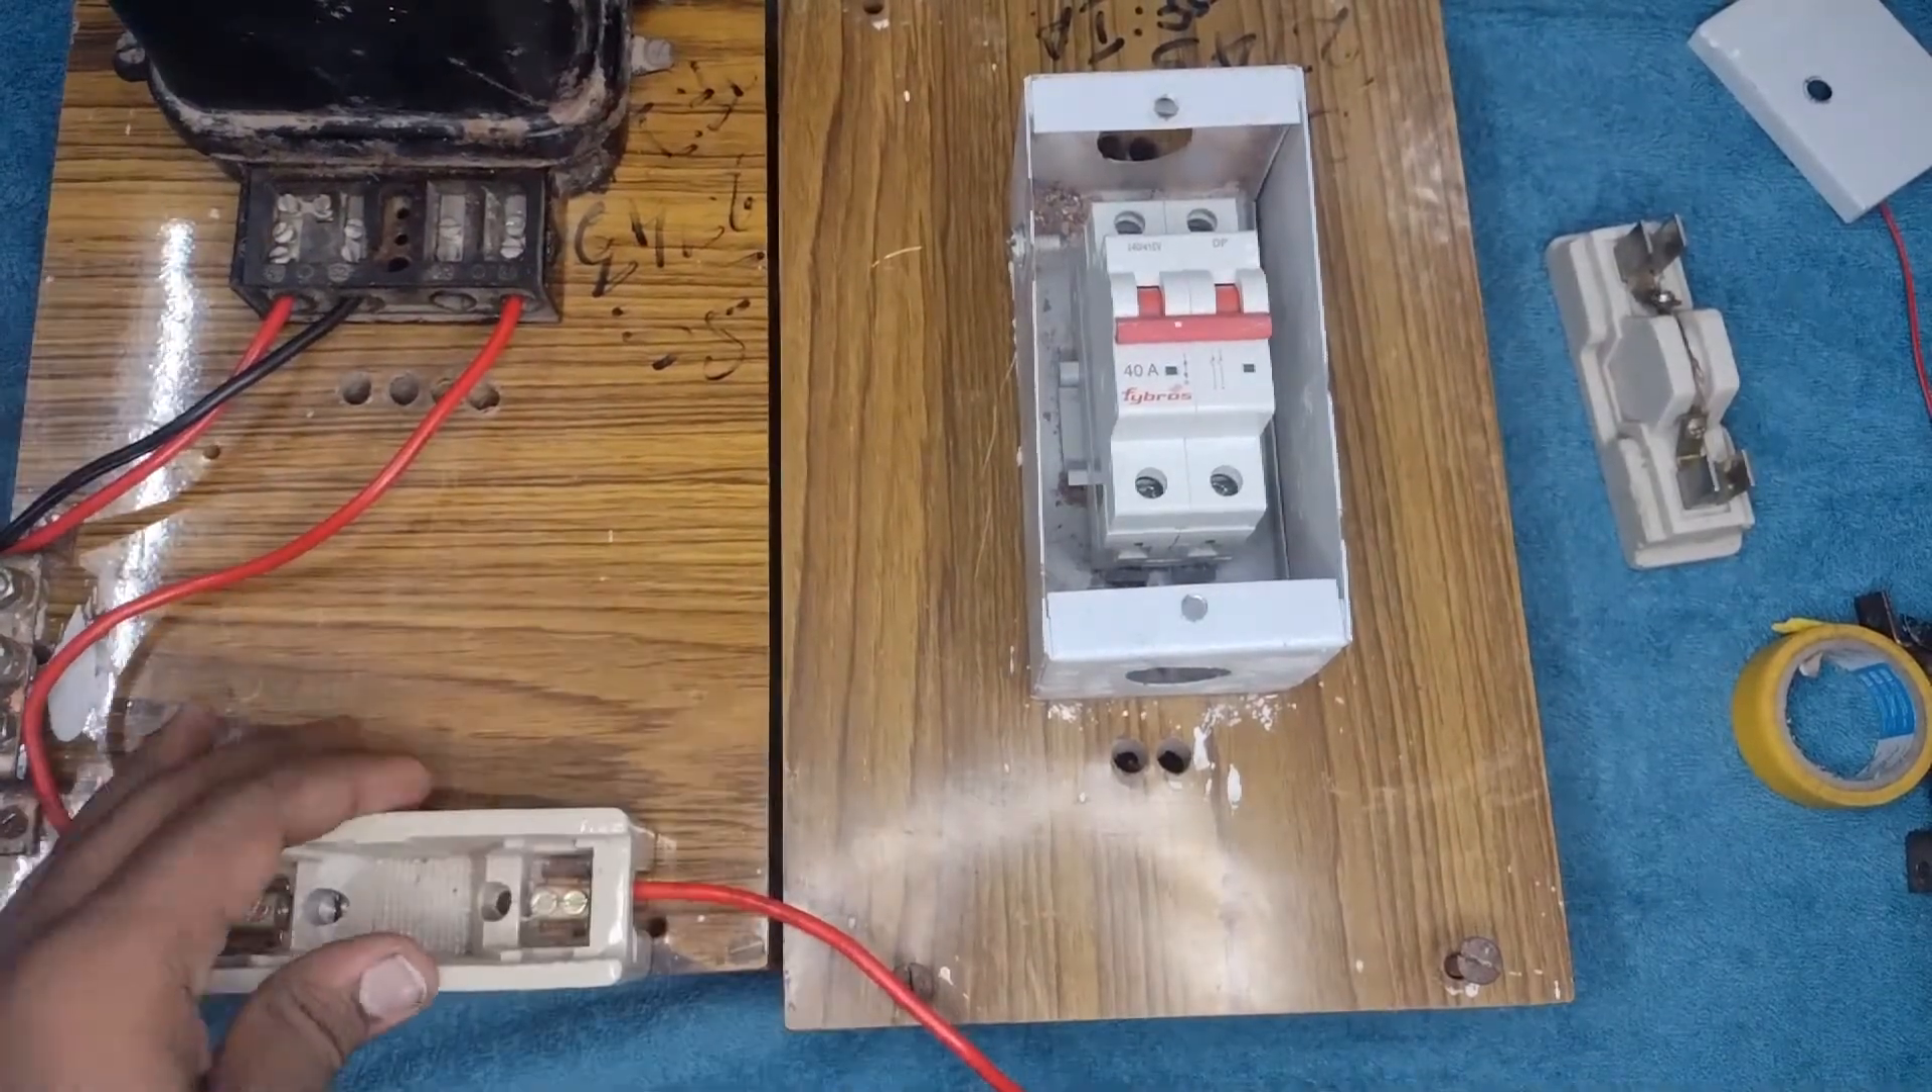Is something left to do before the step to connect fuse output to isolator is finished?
Yes.